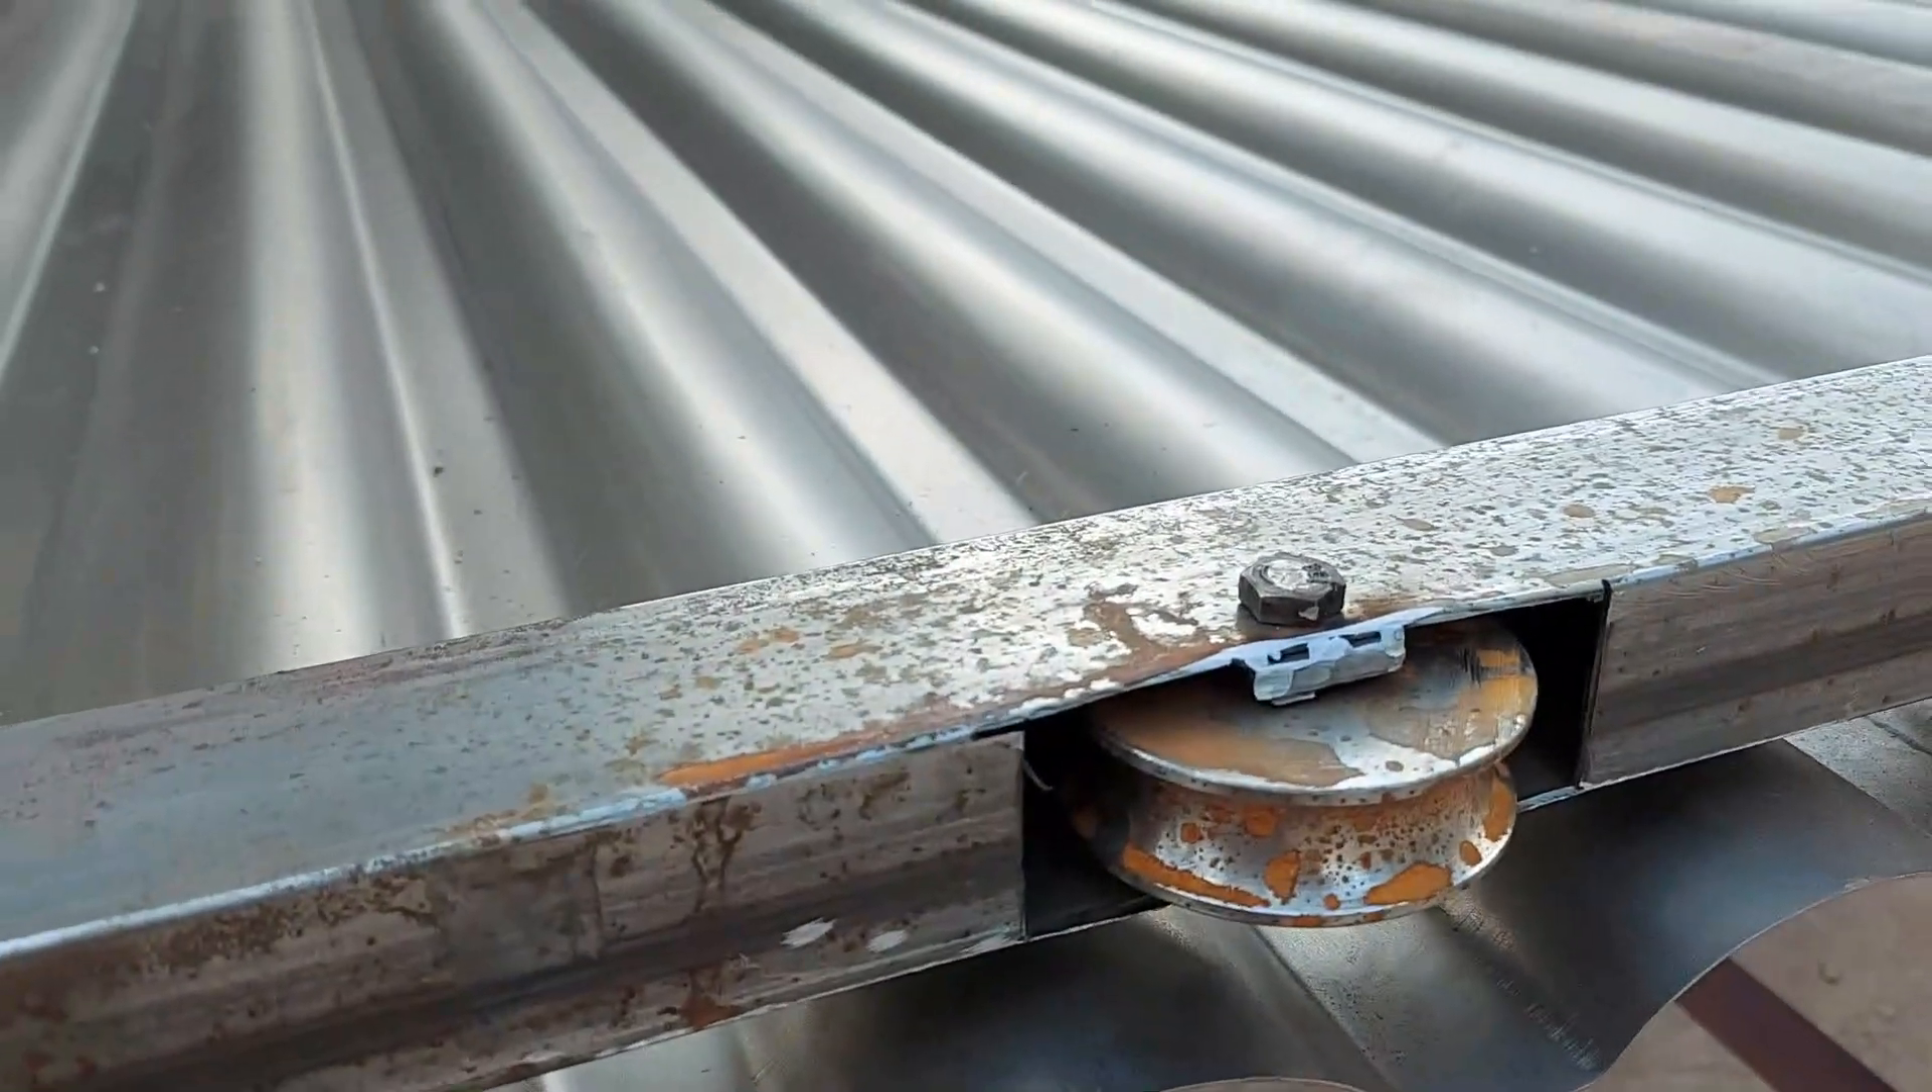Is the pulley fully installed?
Yes.